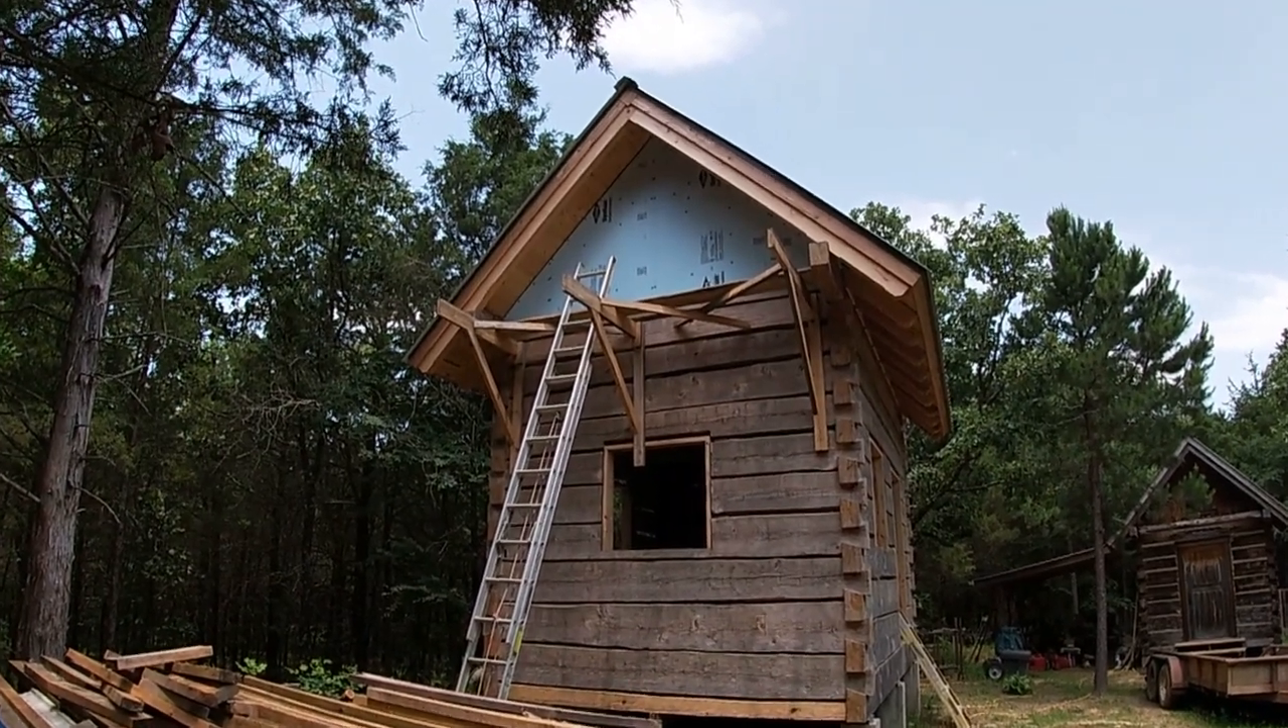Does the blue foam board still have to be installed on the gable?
No.